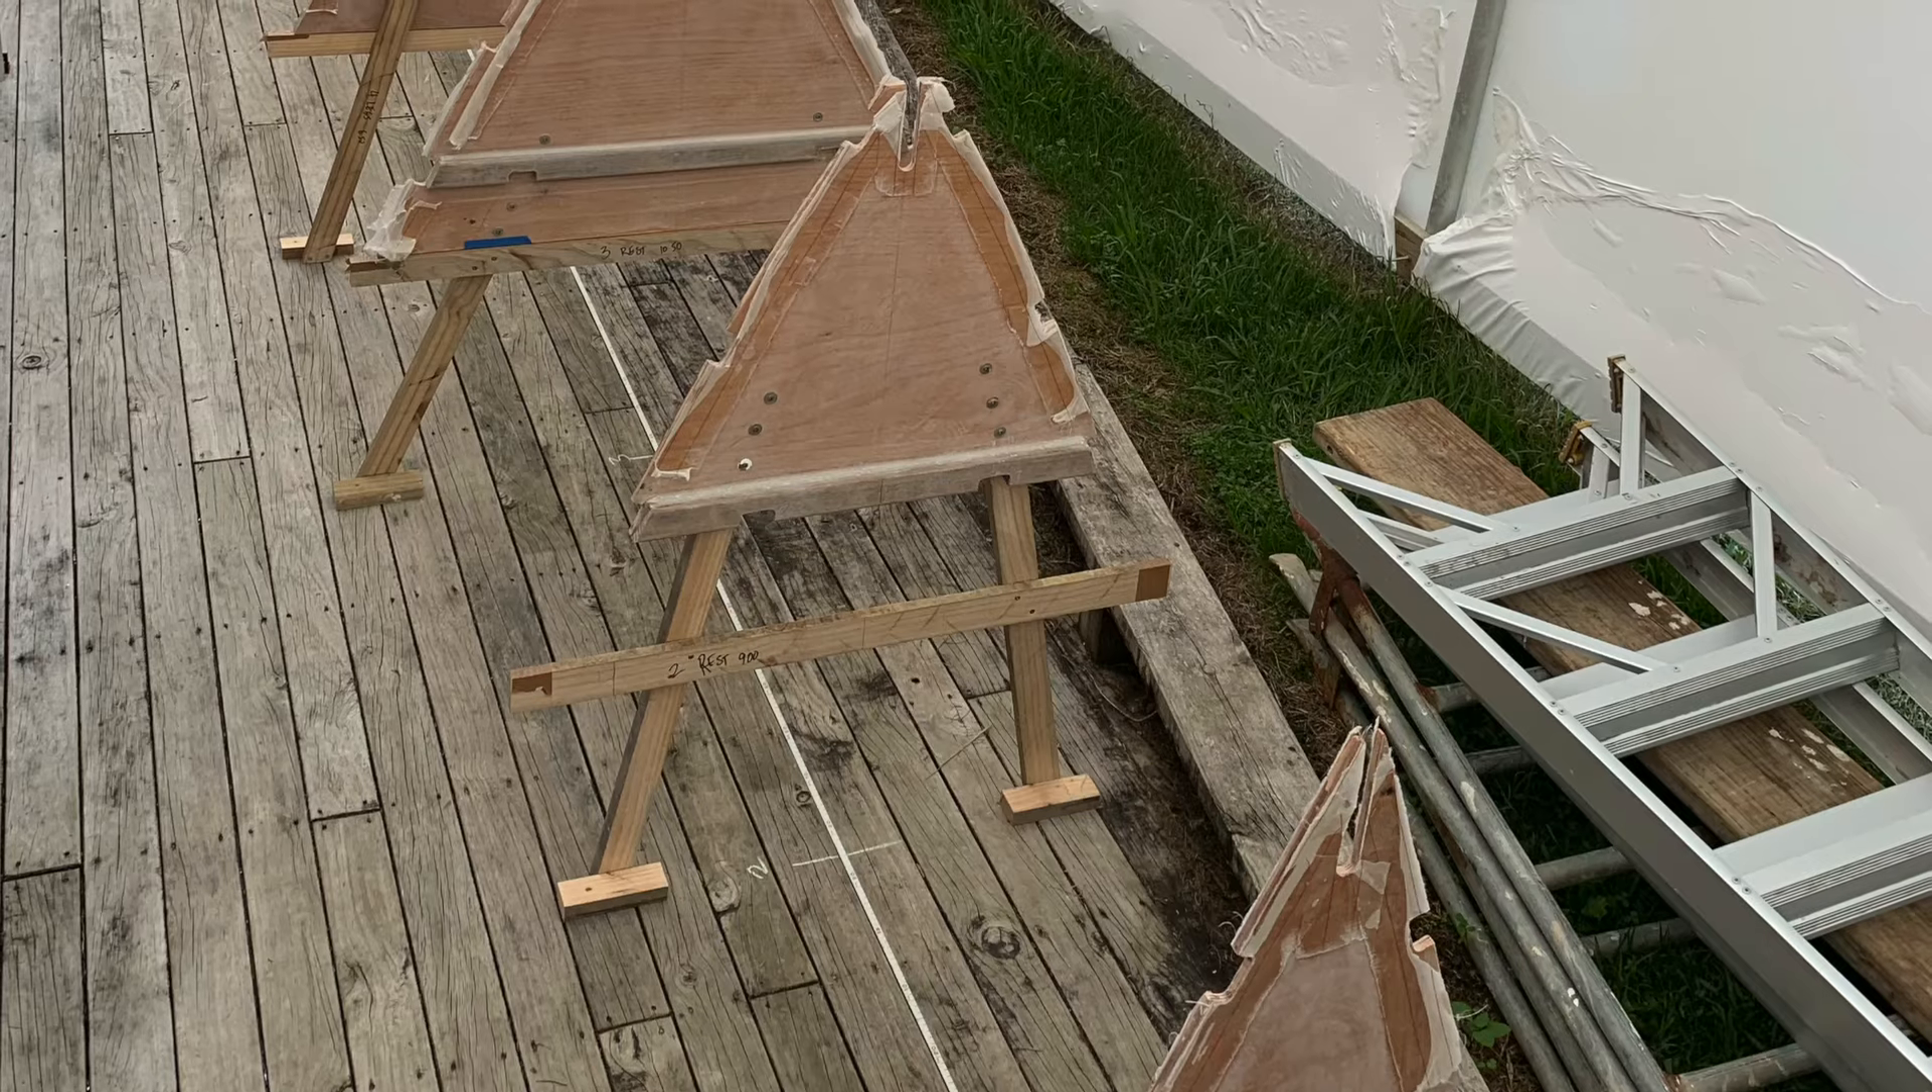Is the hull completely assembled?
No.